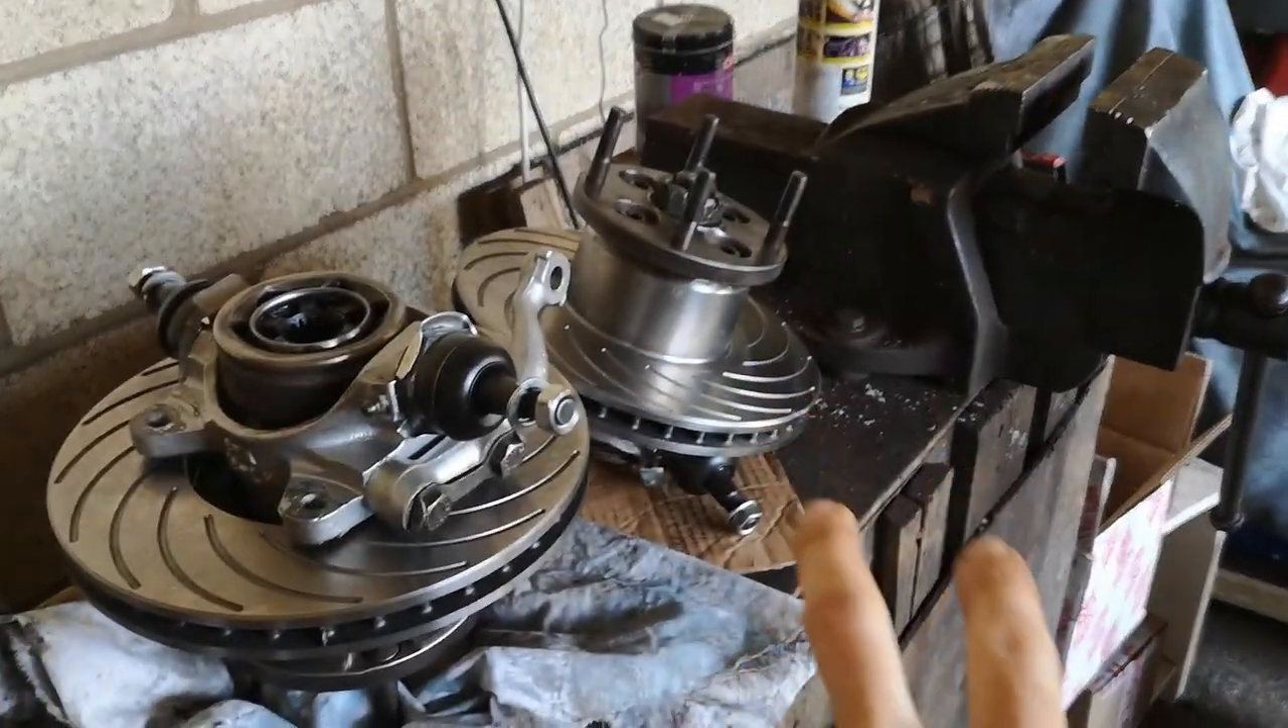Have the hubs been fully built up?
Yes.